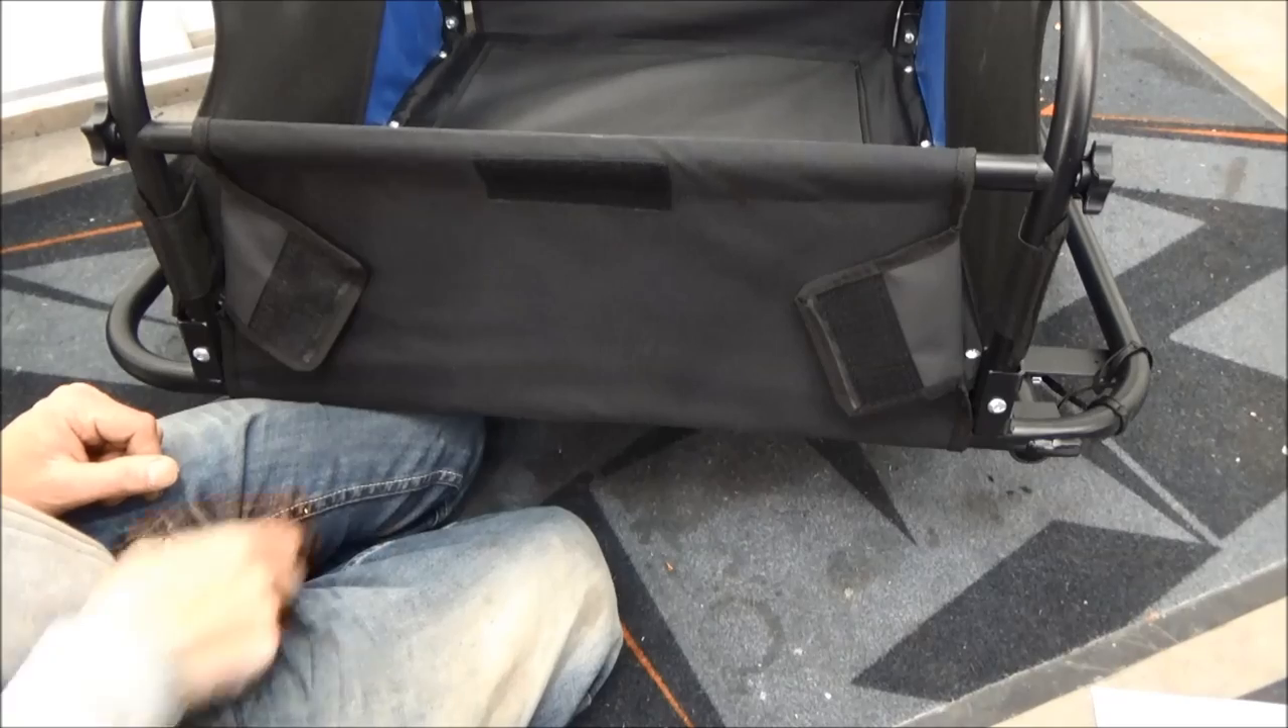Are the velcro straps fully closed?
No.